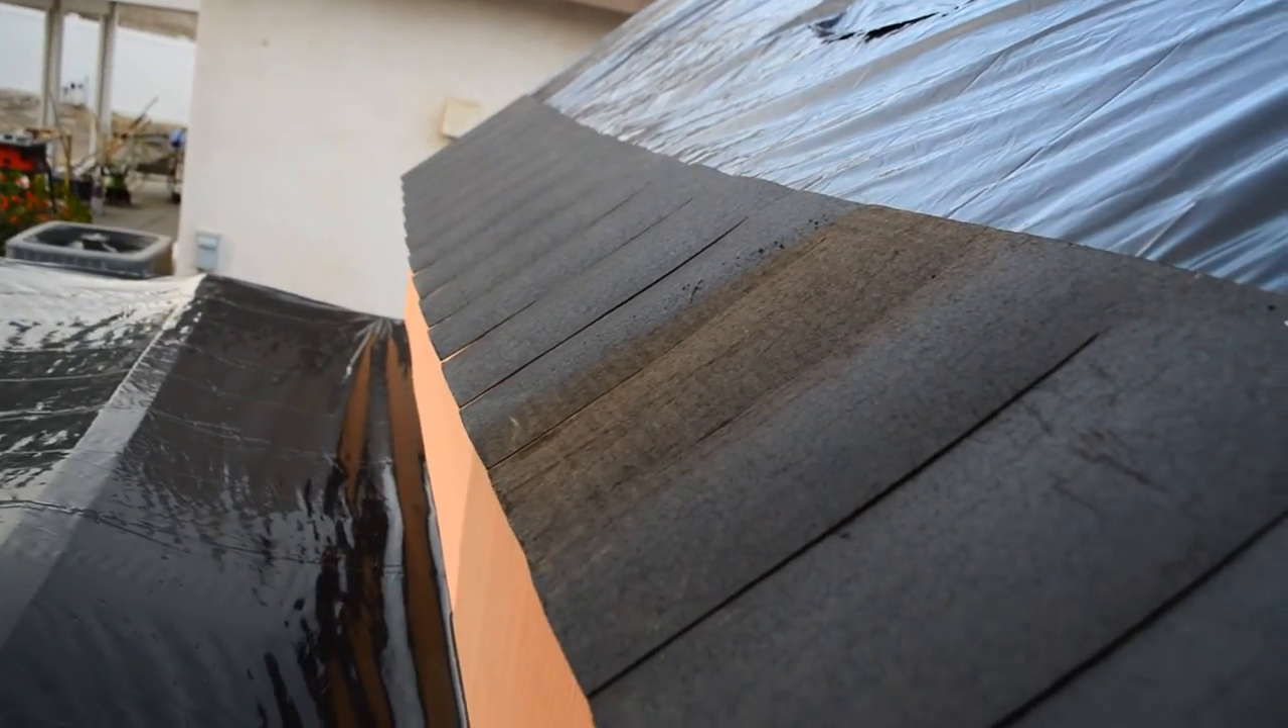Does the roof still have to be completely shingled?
Yes.